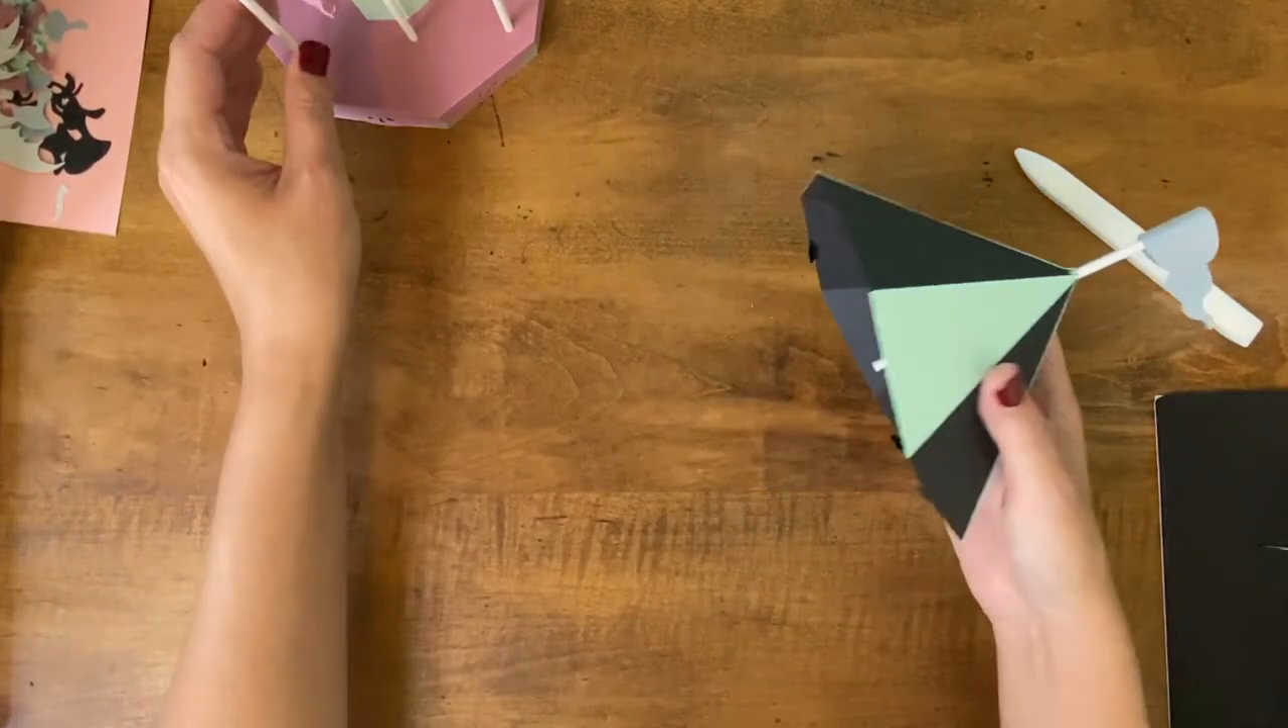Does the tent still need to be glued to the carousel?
Yes.